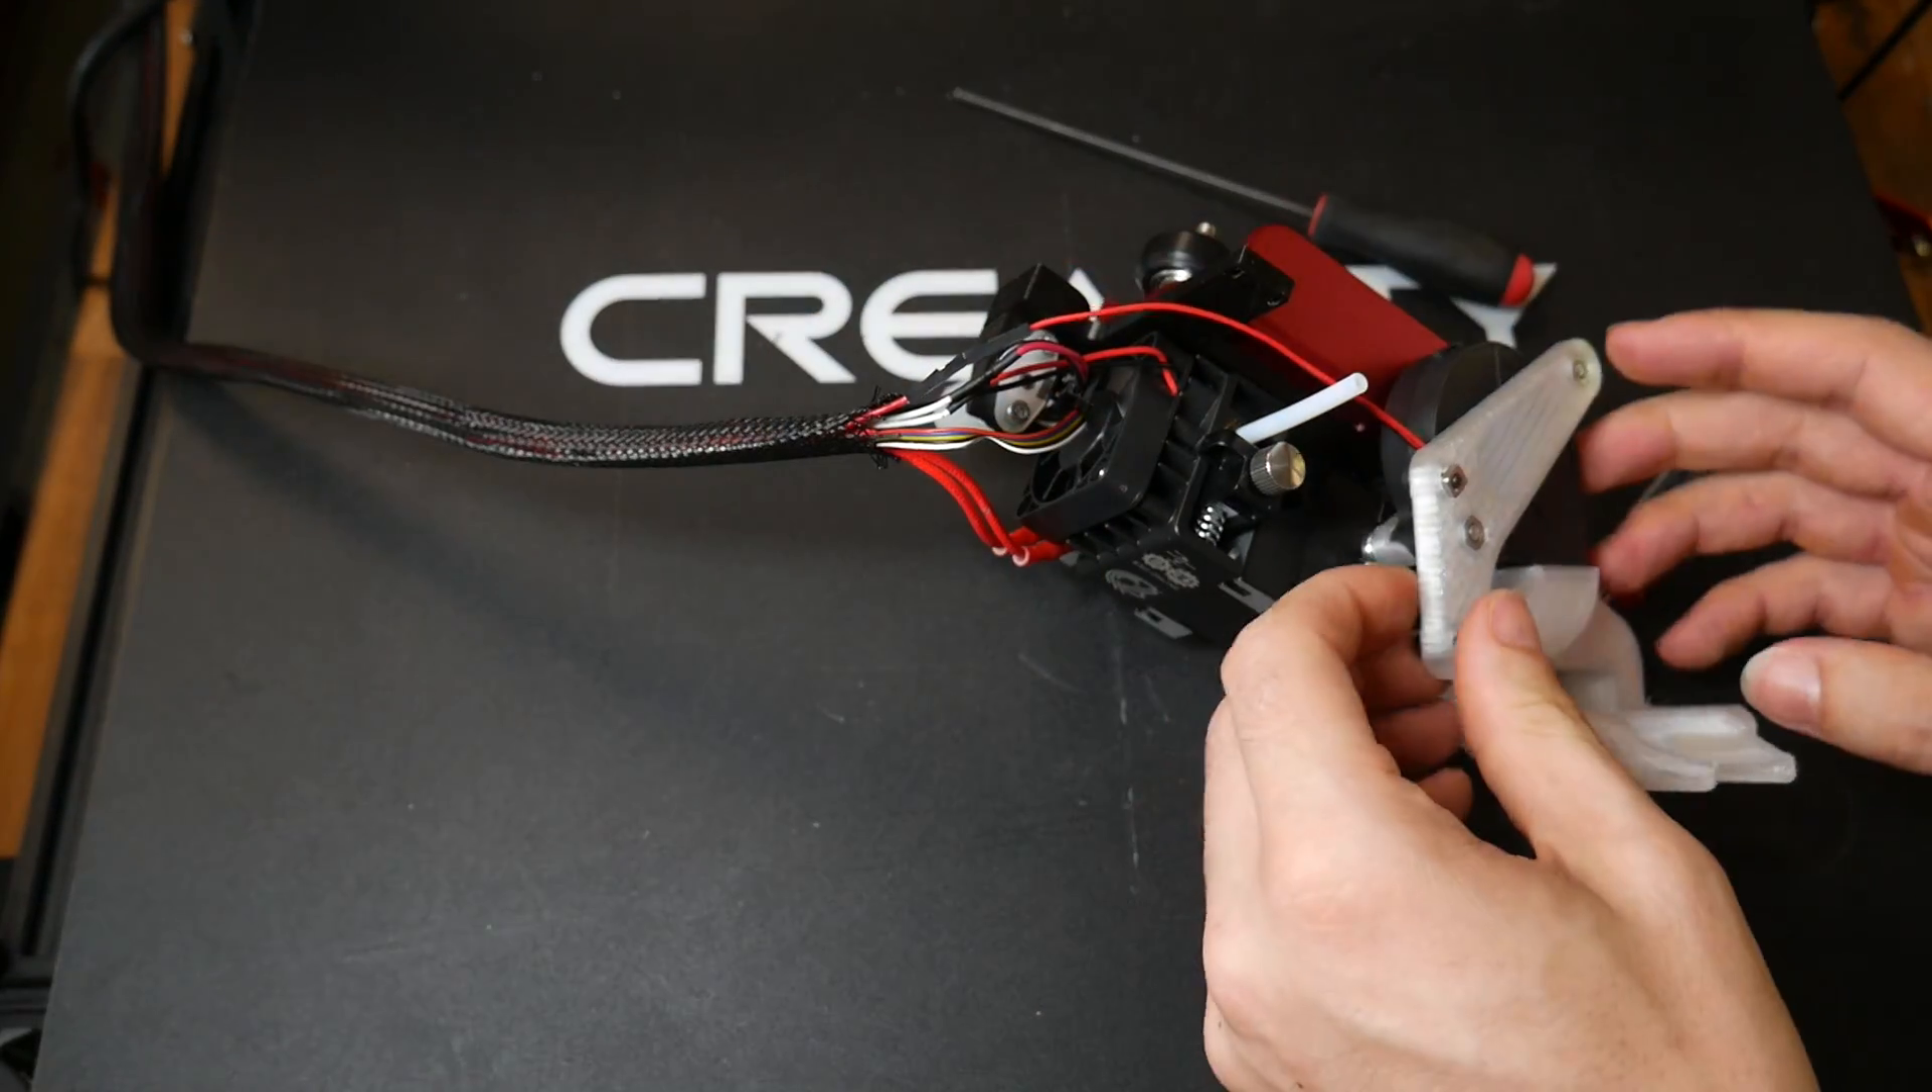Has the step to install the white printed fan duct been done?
No.